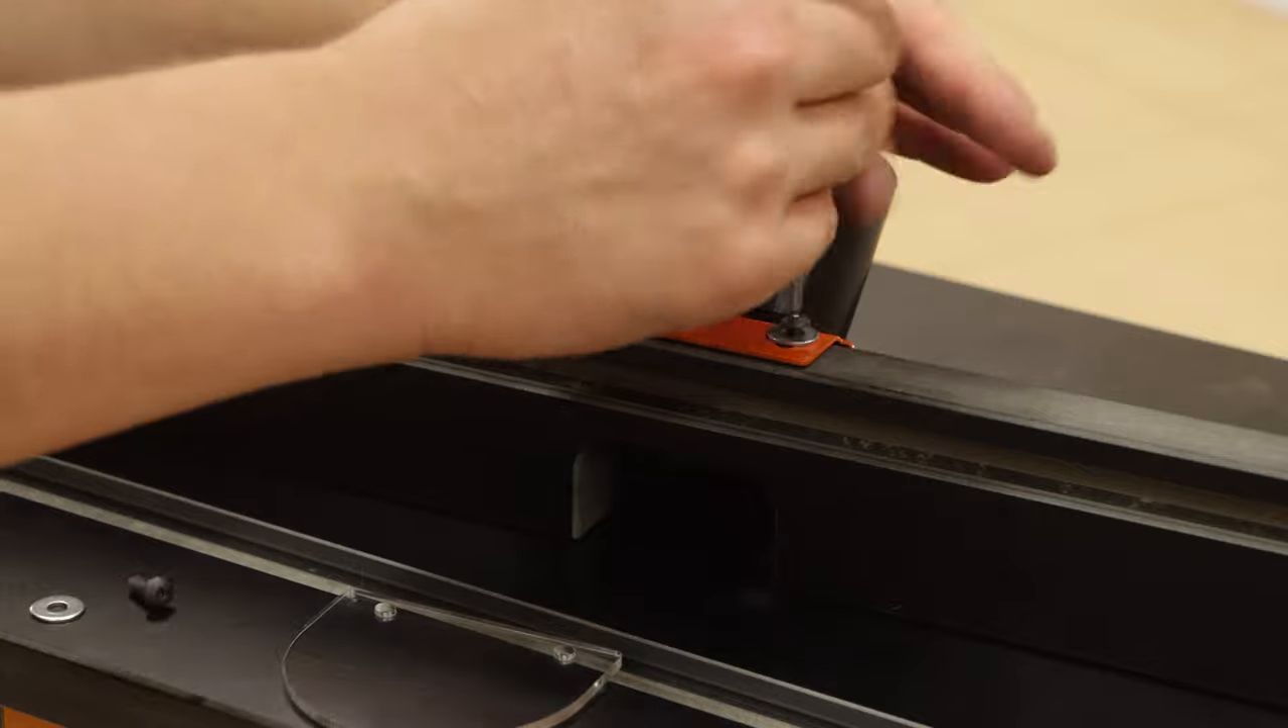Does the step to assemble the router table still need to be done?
Yes.